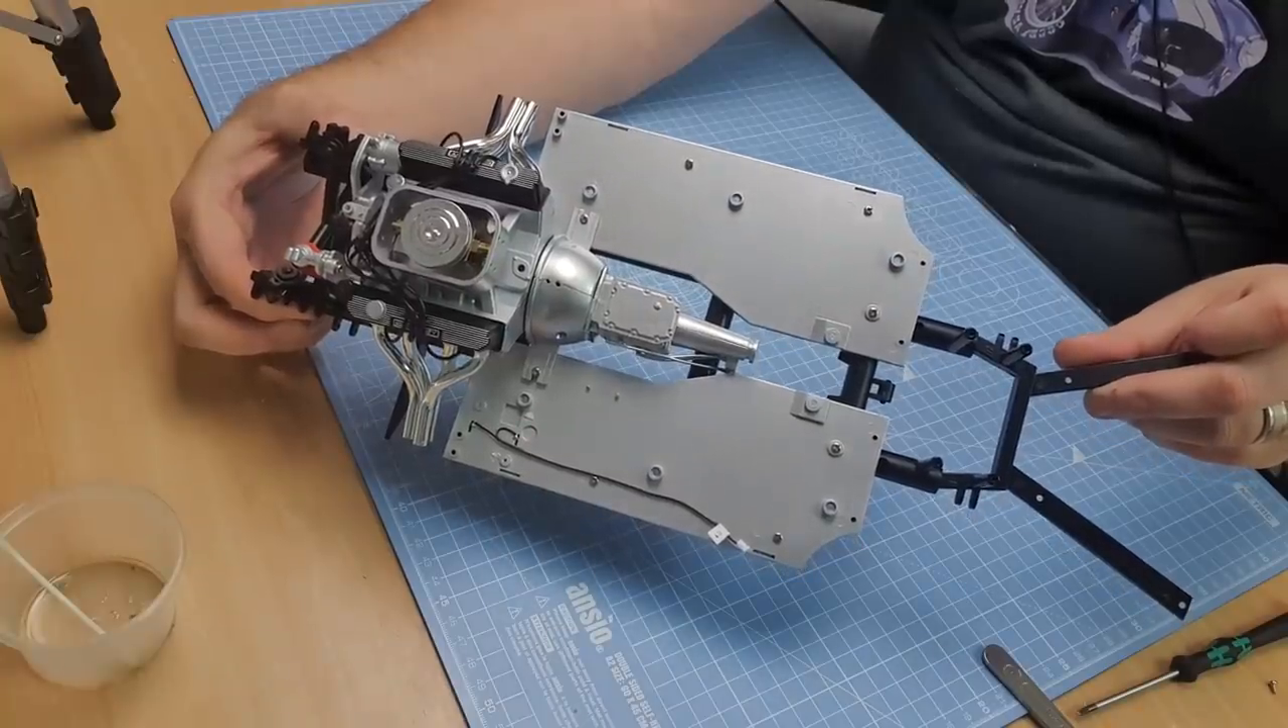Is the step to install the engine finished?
Yes.